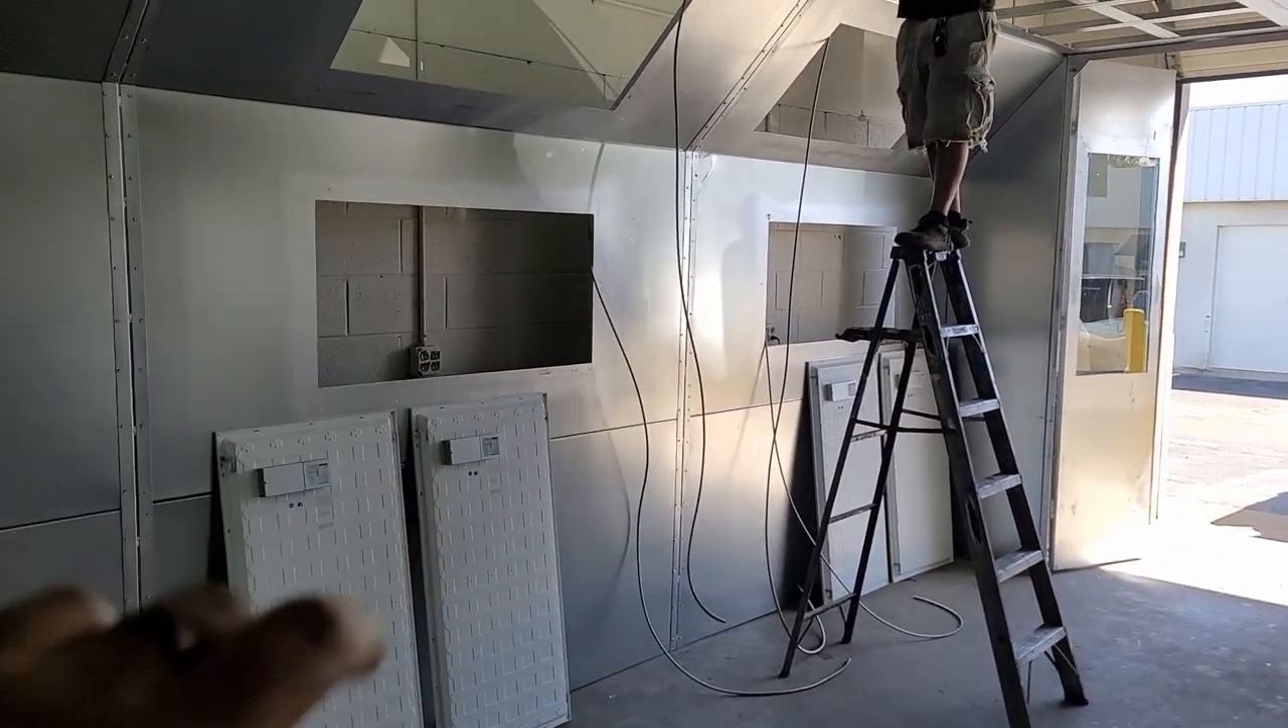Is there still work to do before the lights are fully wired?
Yes.